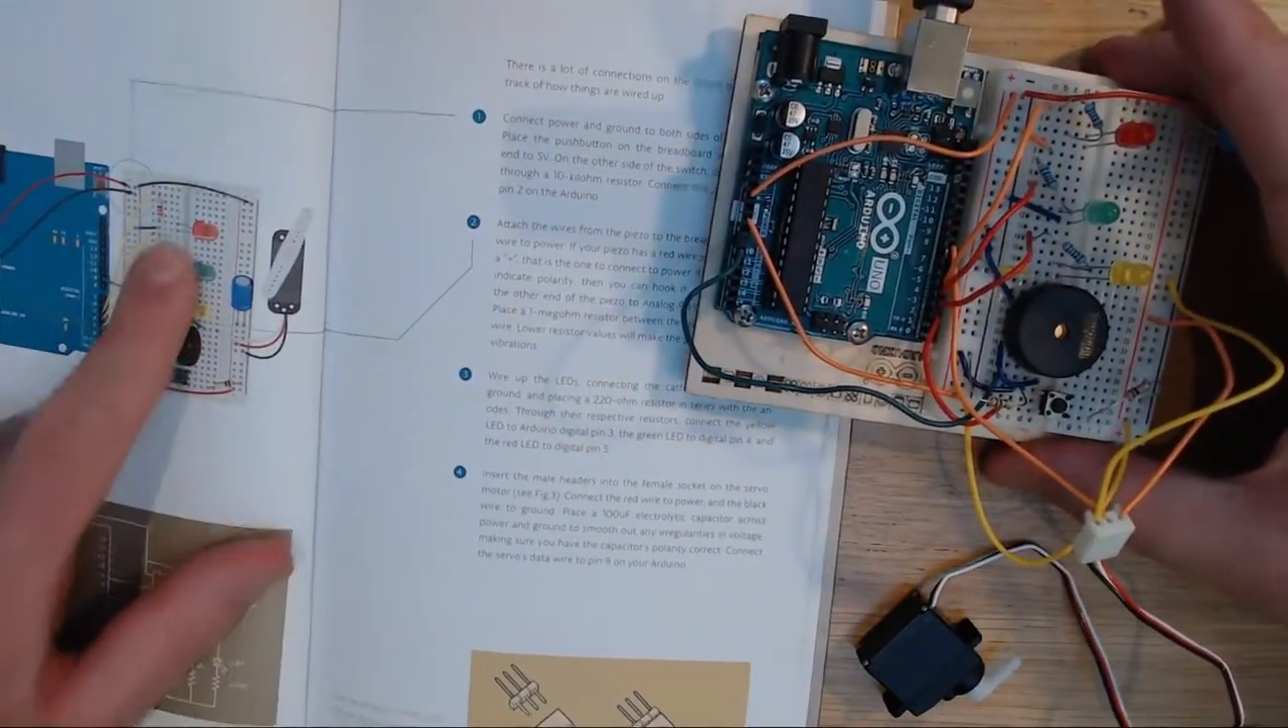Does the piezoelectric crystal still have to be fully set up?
No.